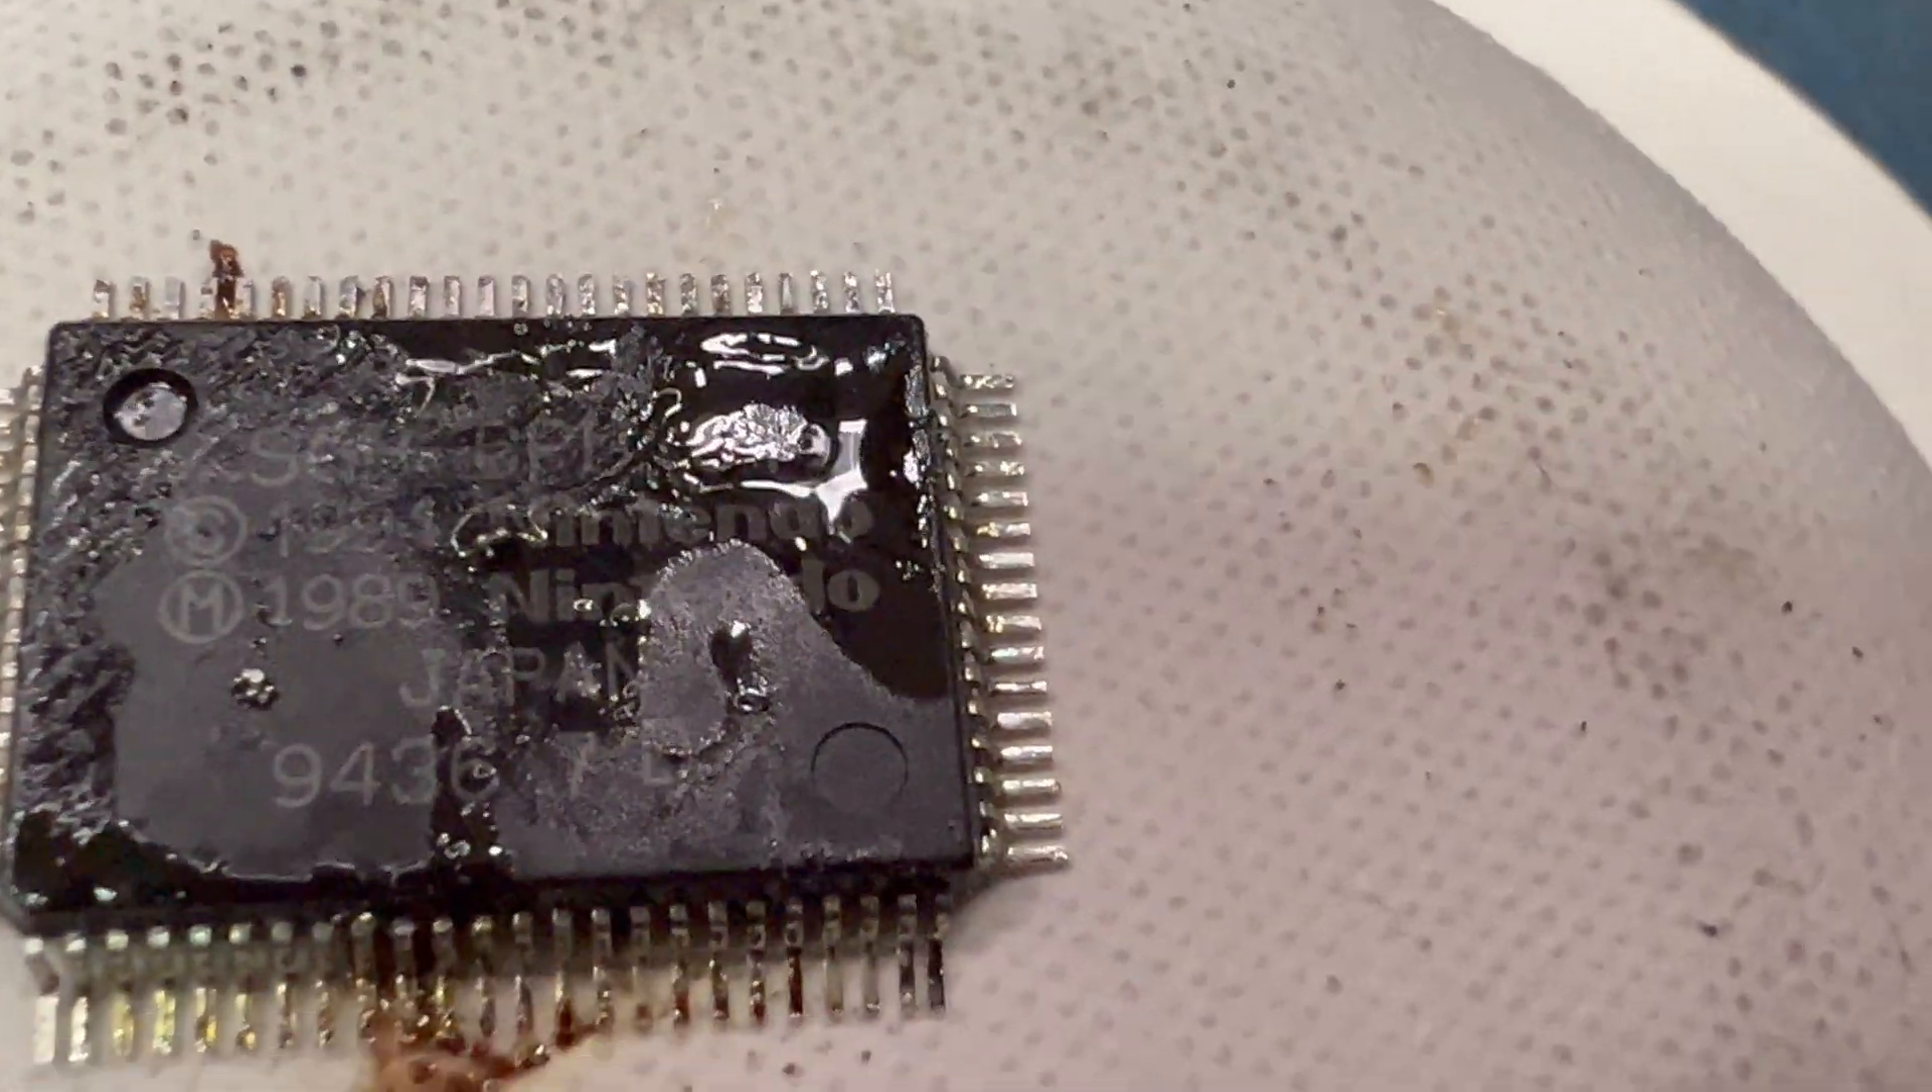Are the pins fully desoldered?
Yes.